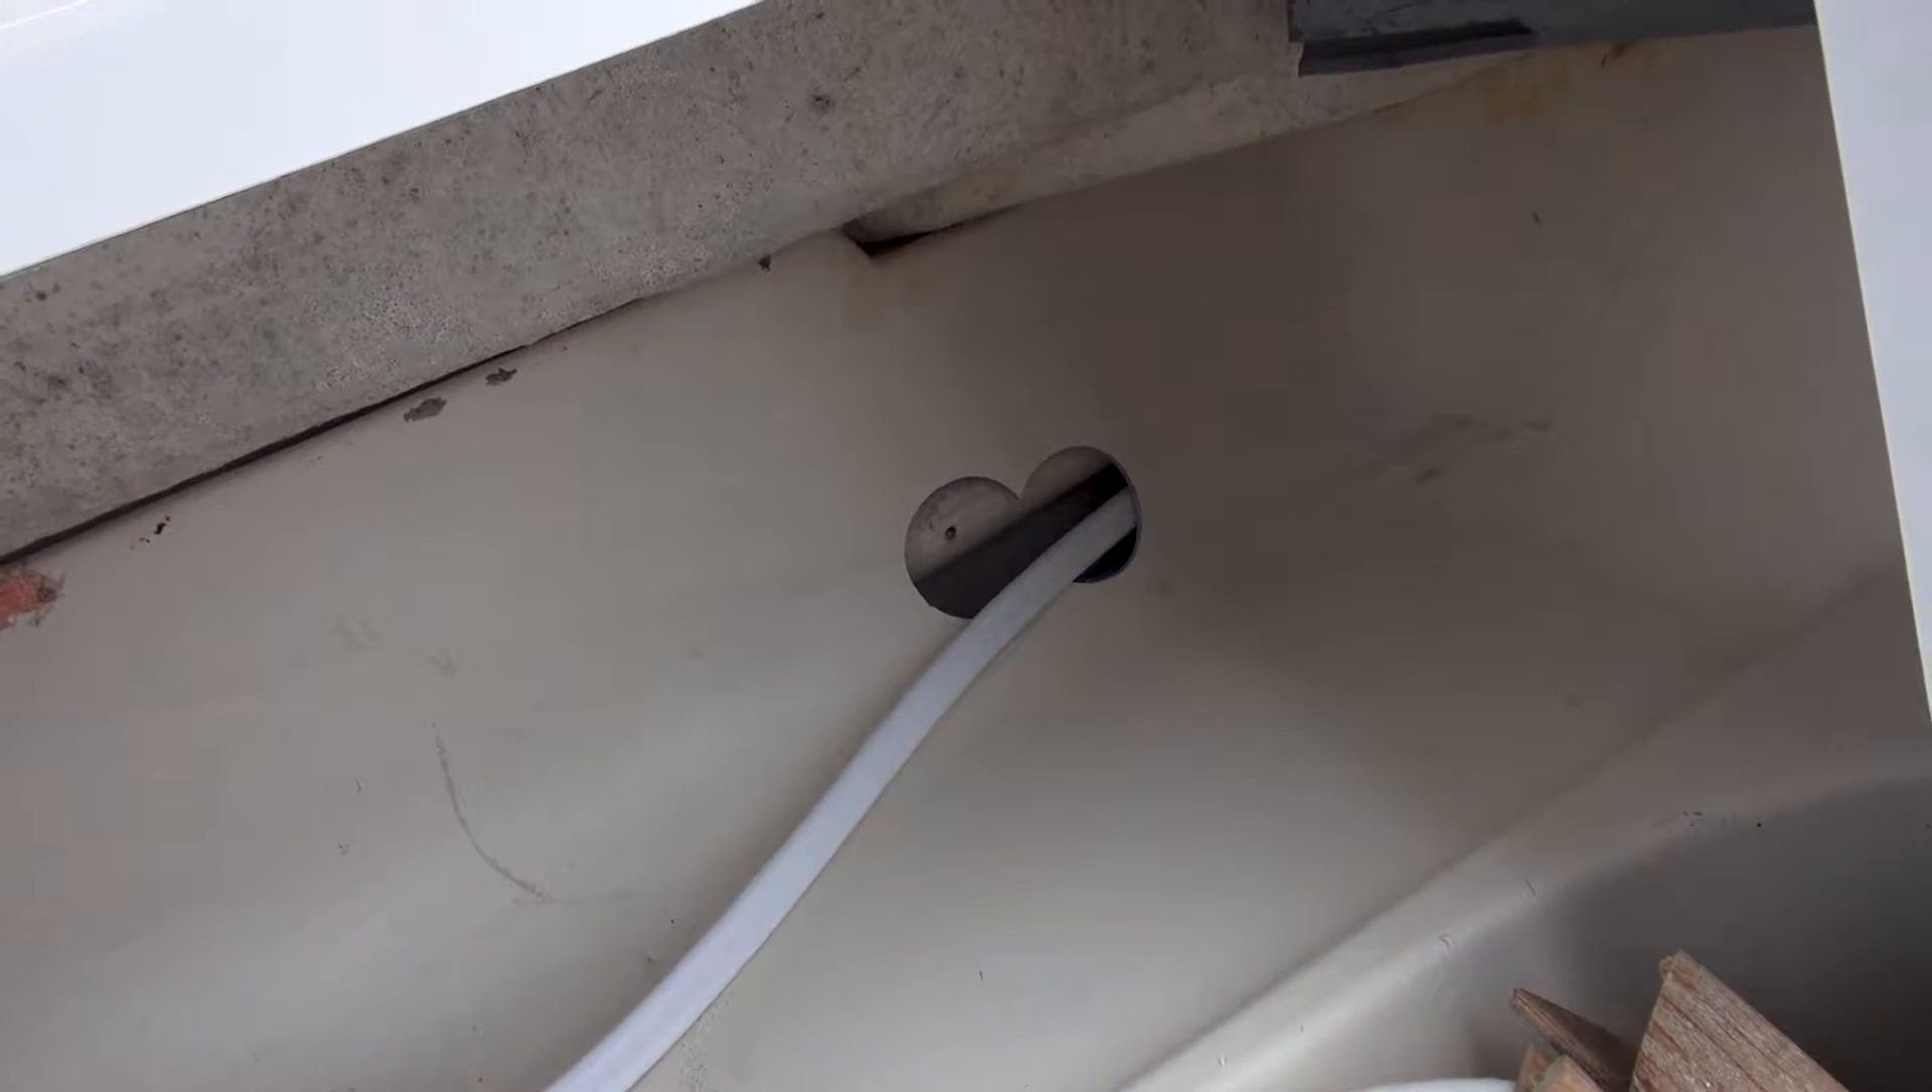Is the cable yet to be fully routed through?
No.